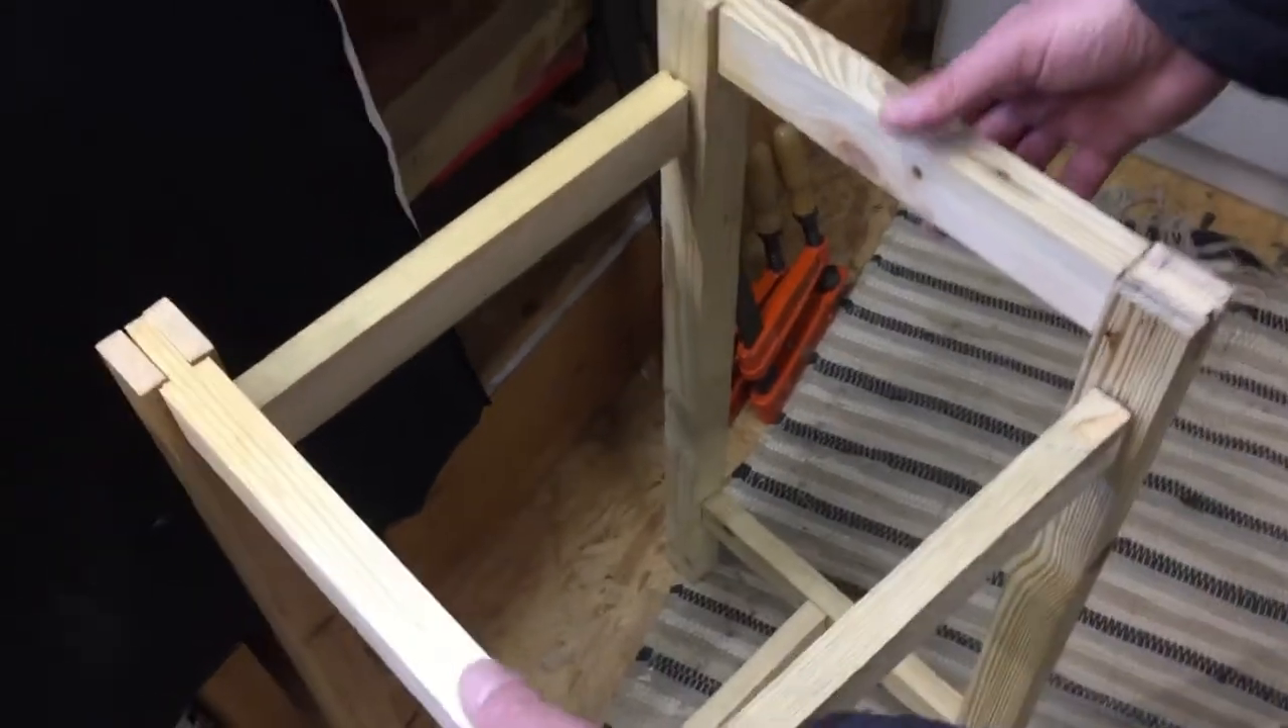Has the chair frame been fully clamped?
No.